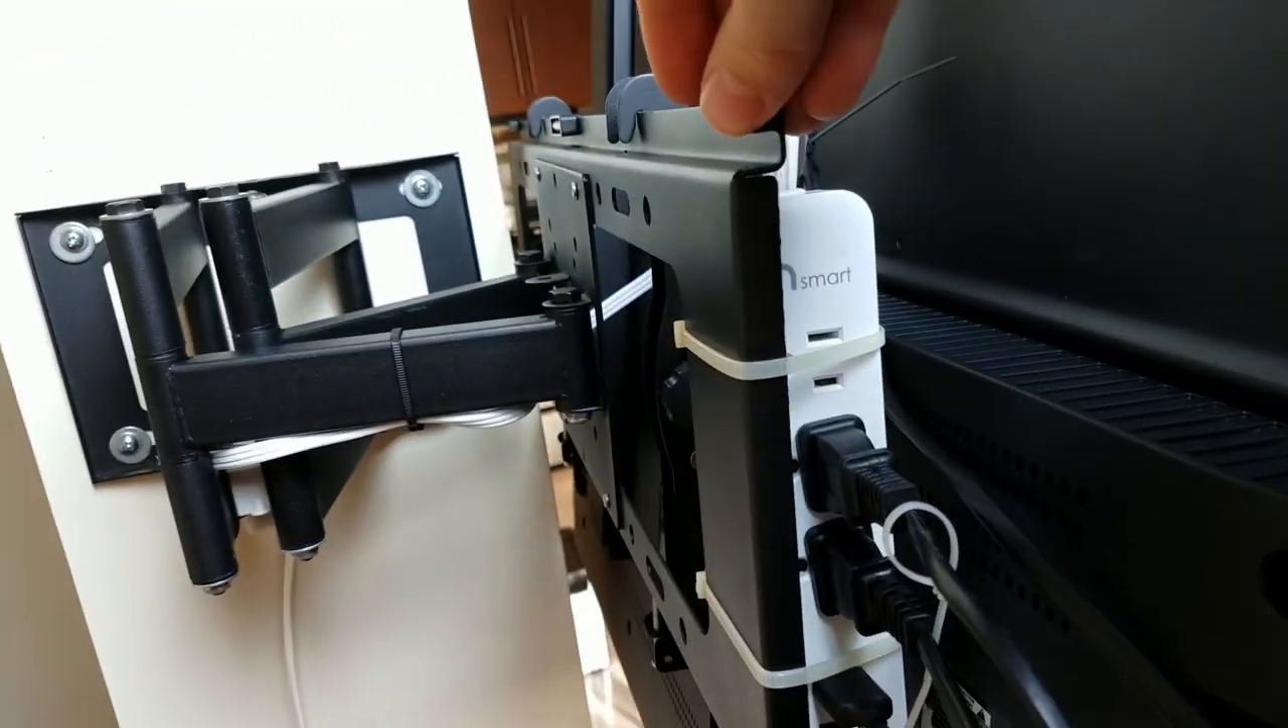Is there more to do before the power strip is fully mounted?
No.